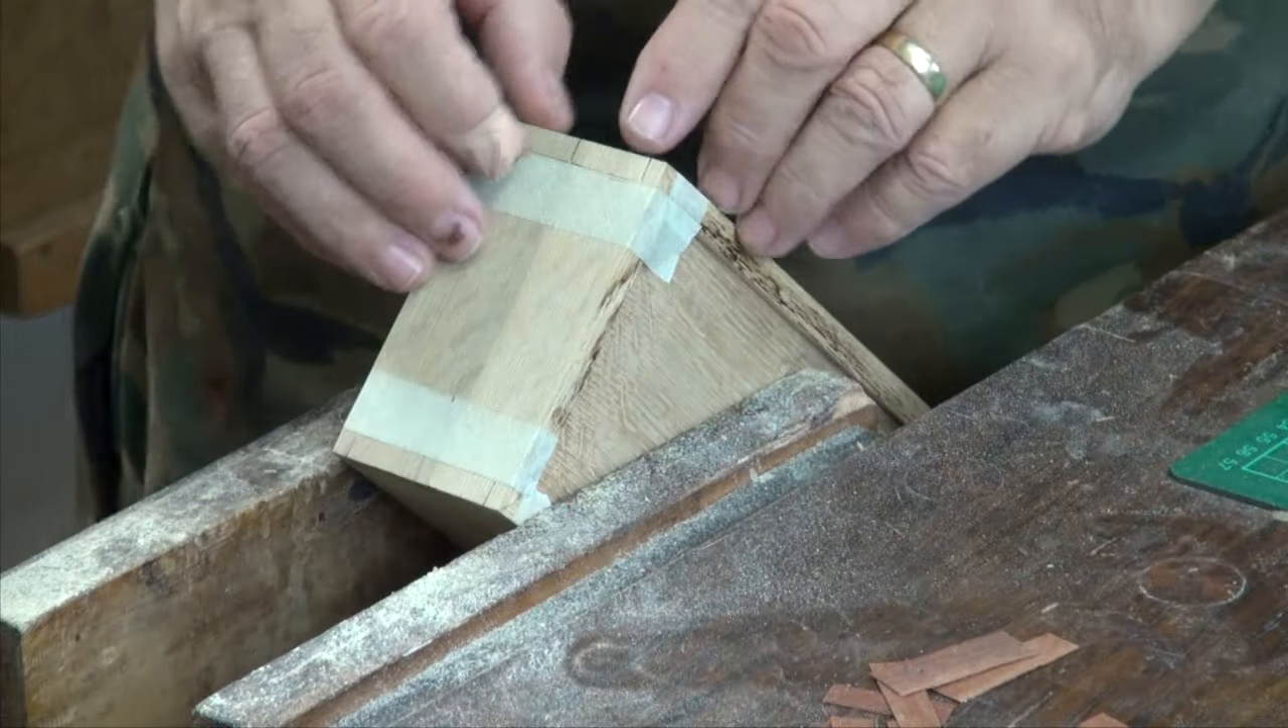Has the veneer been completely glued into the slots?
No.